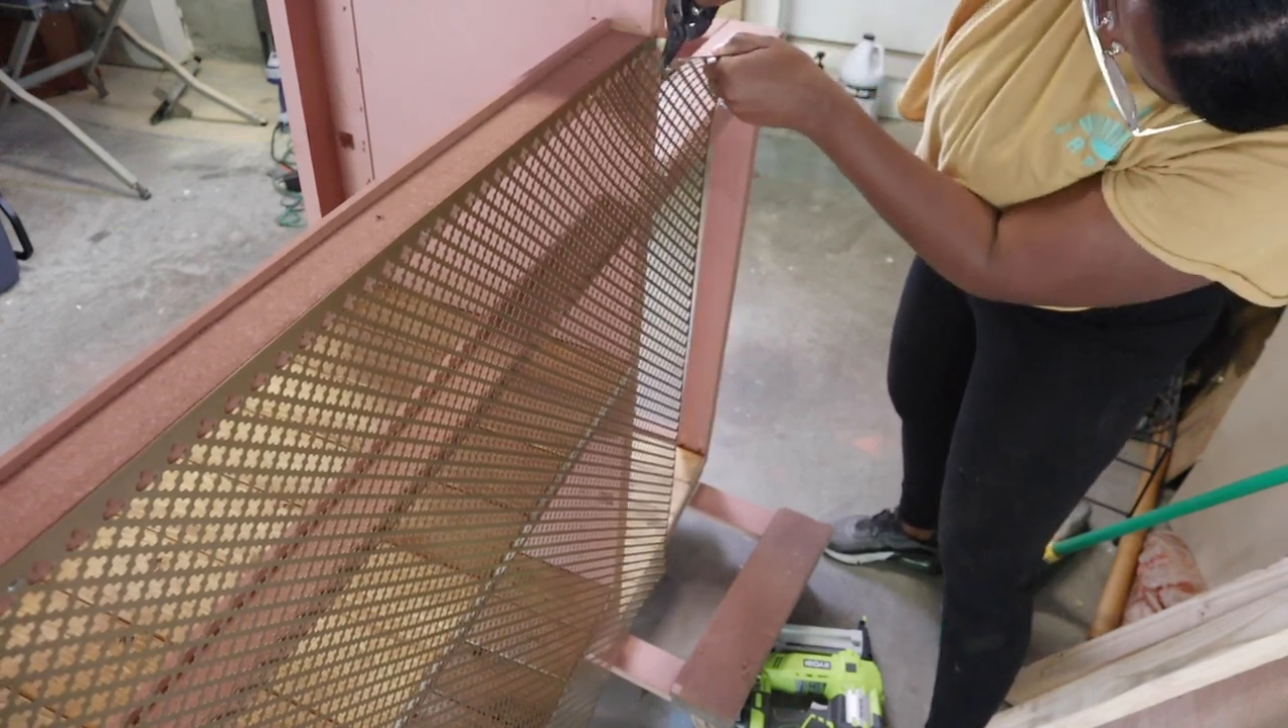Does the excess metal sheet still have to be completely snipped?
Yes.